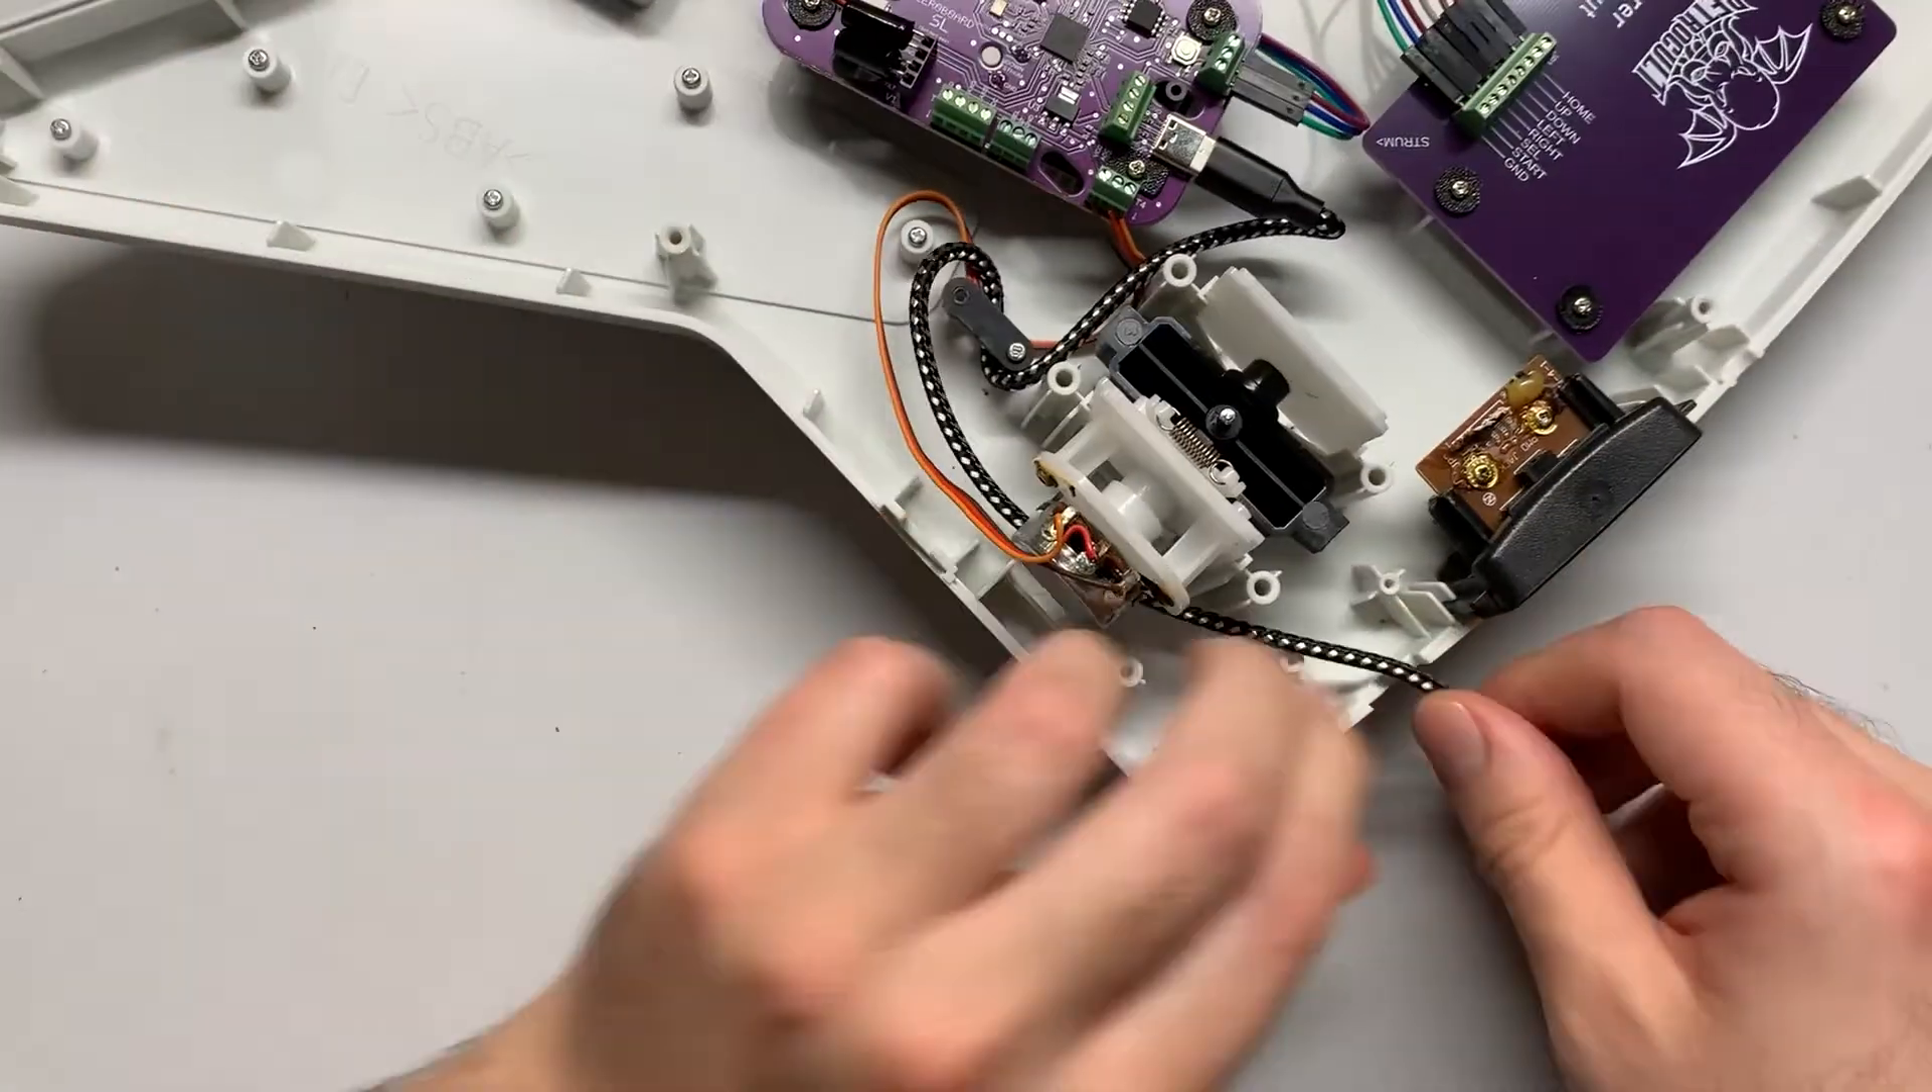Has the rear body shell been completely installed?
No.